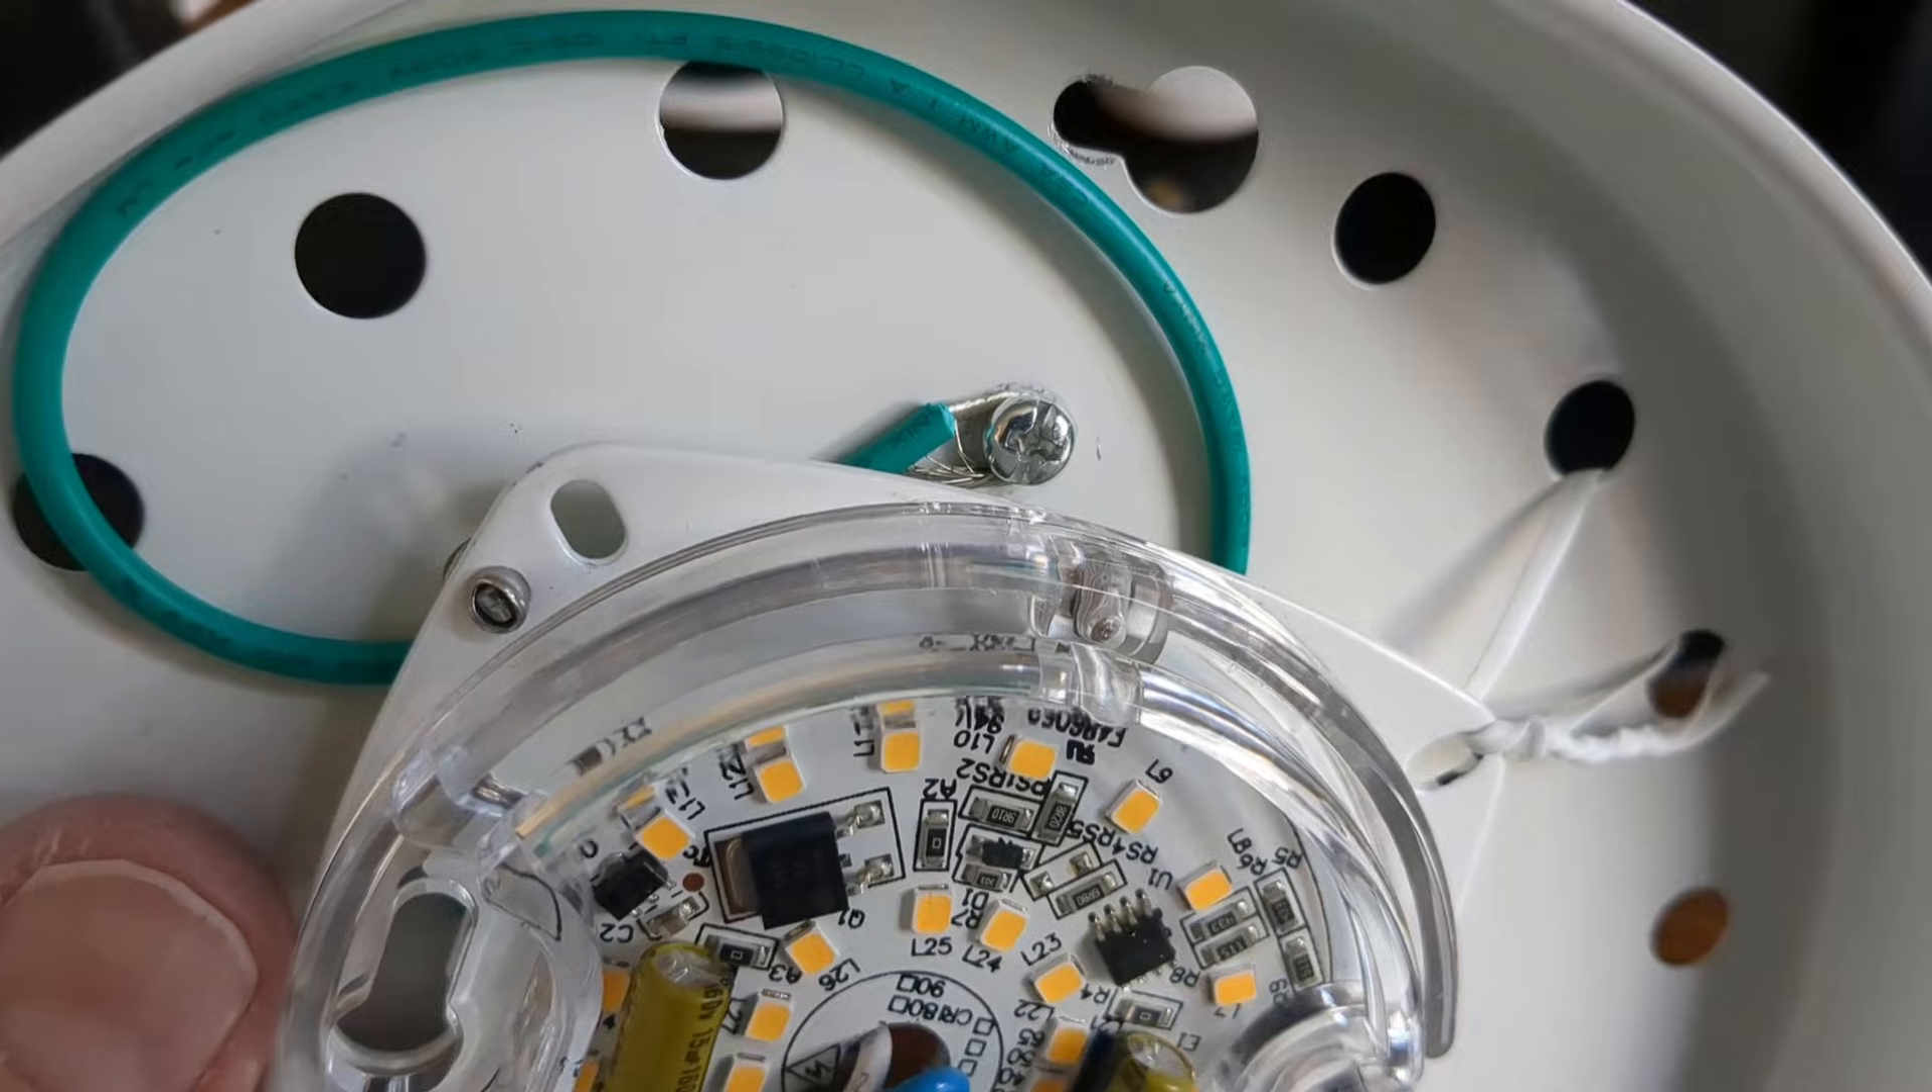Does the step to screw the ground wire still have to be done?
No.